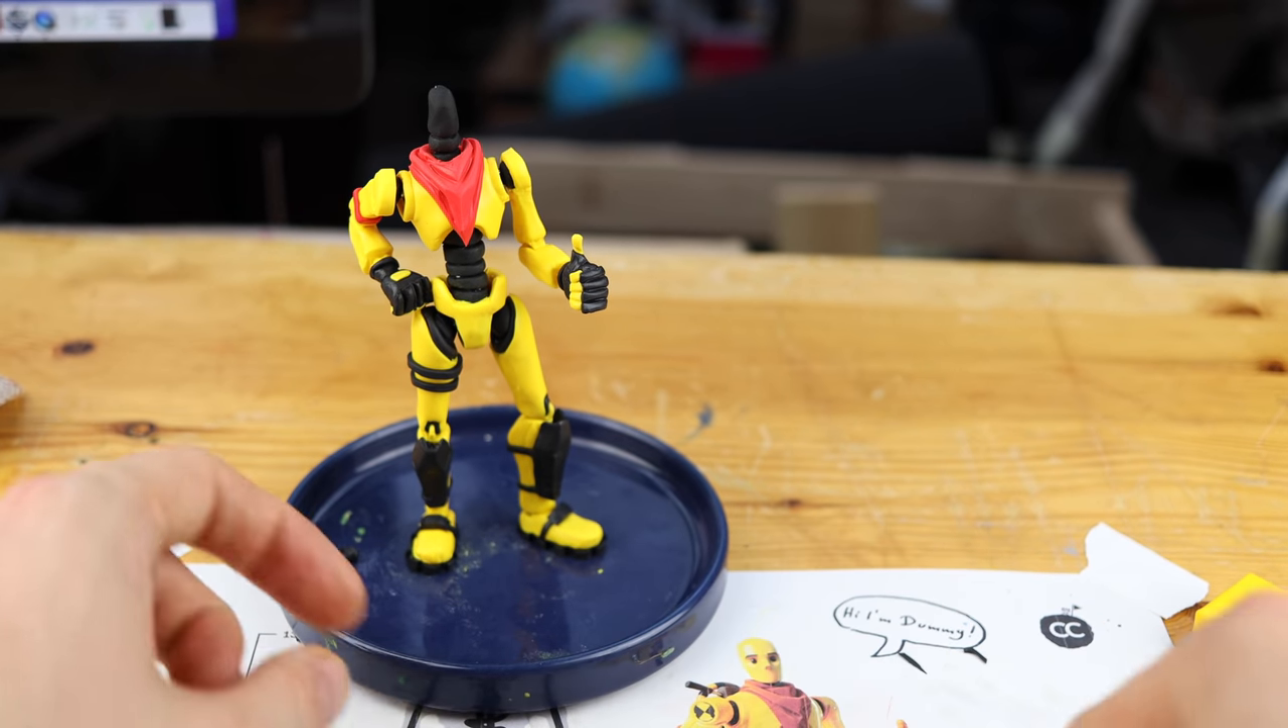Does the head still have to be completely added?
Yes.